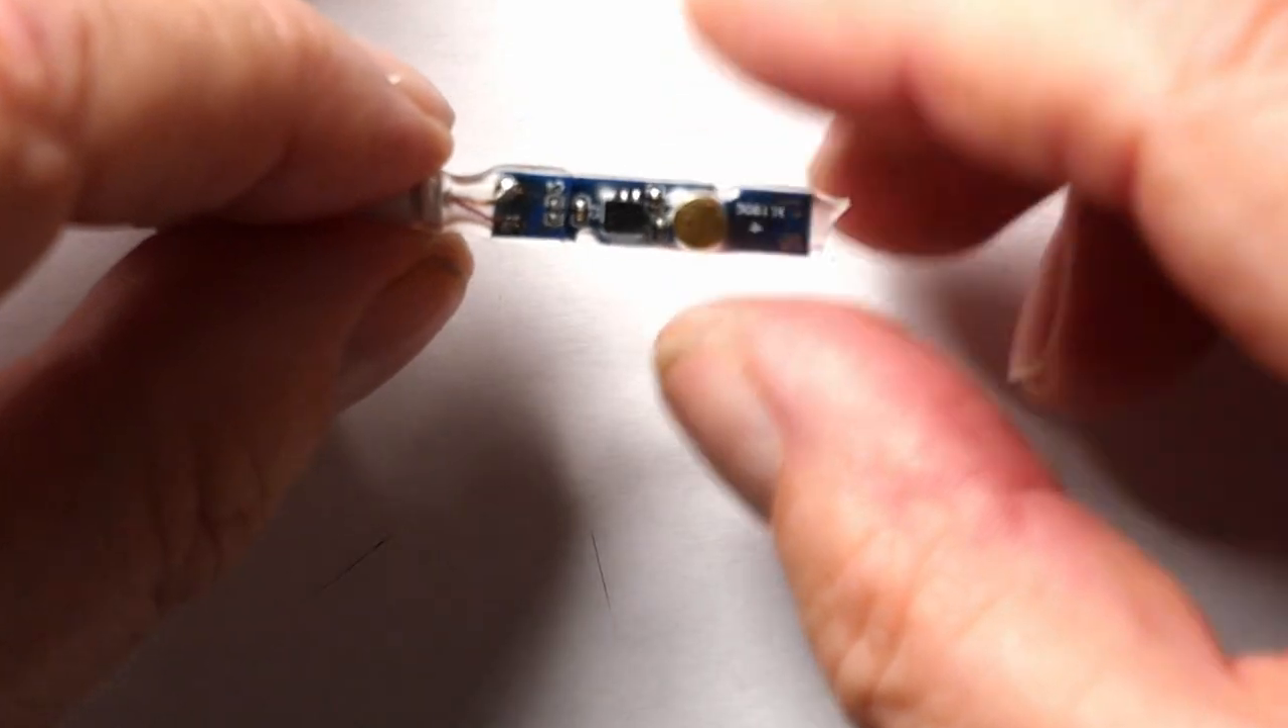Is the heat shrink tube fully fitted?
Yes.